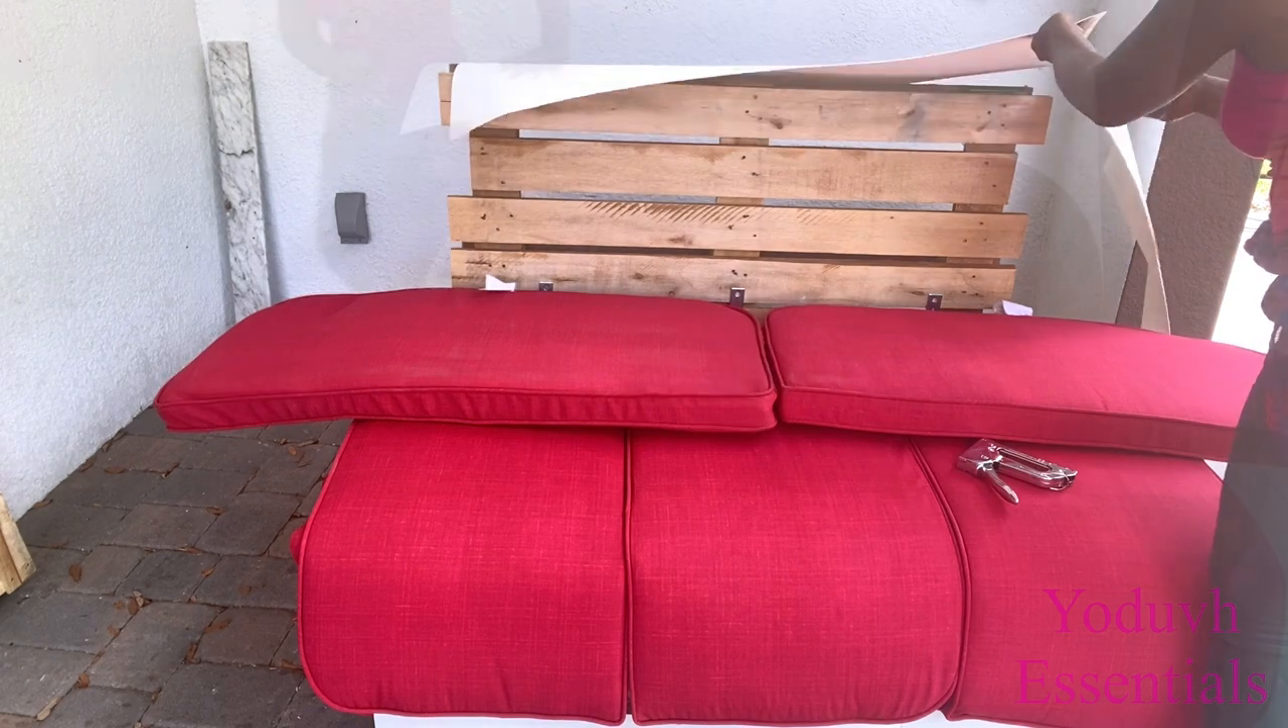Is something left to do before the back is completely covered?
Yes.